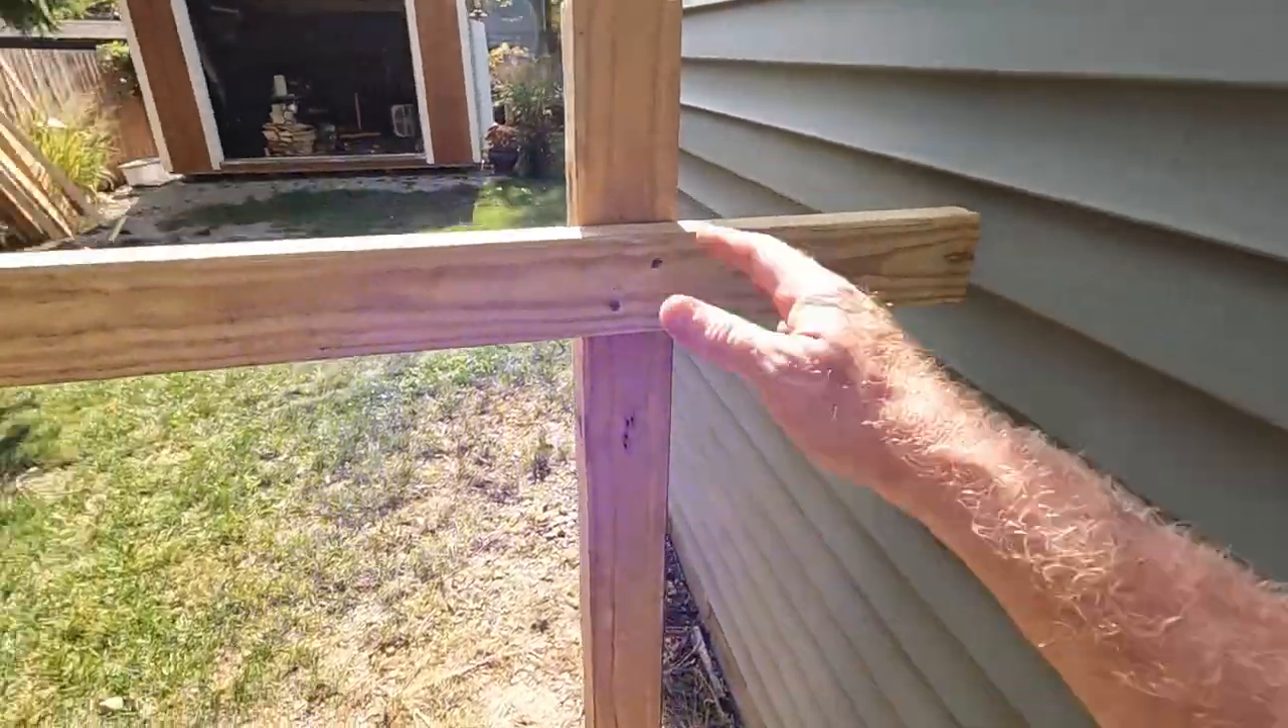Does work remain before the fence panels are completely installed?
Yes.